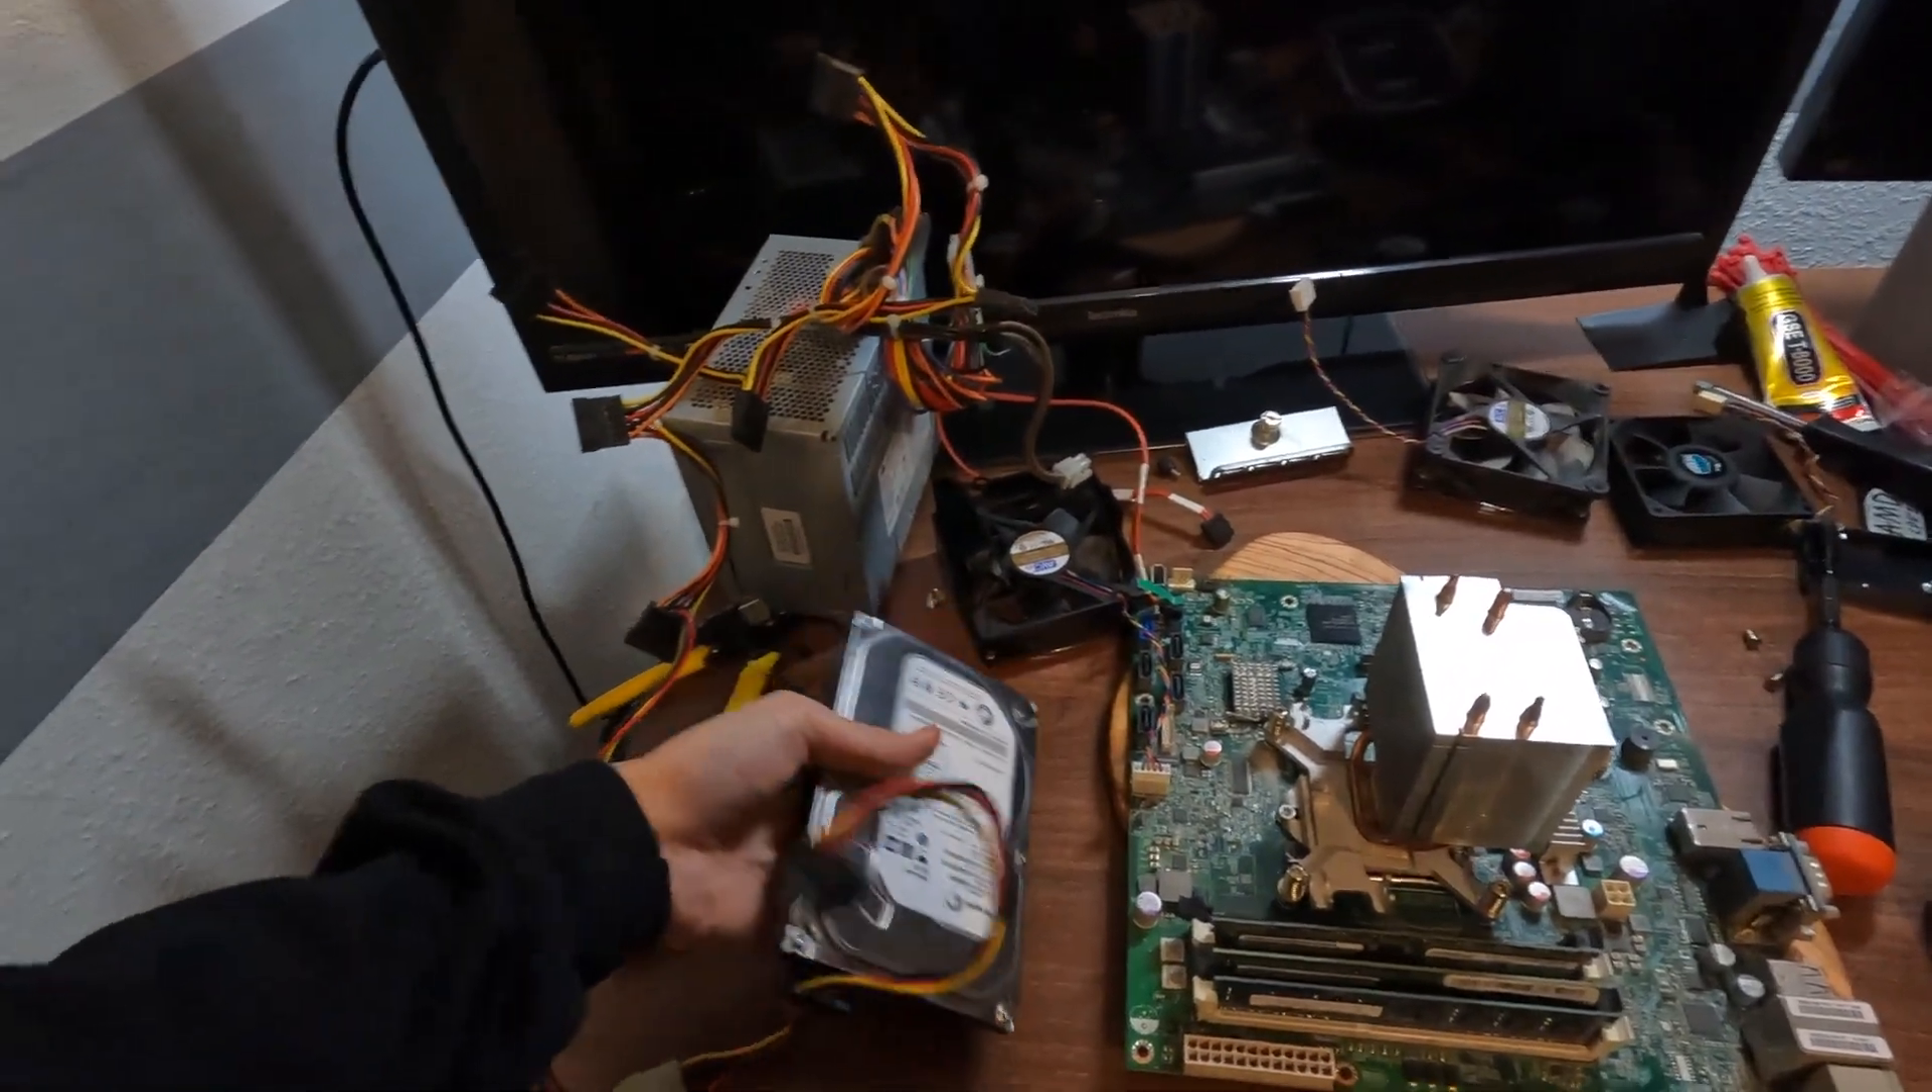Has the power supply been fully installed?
No.